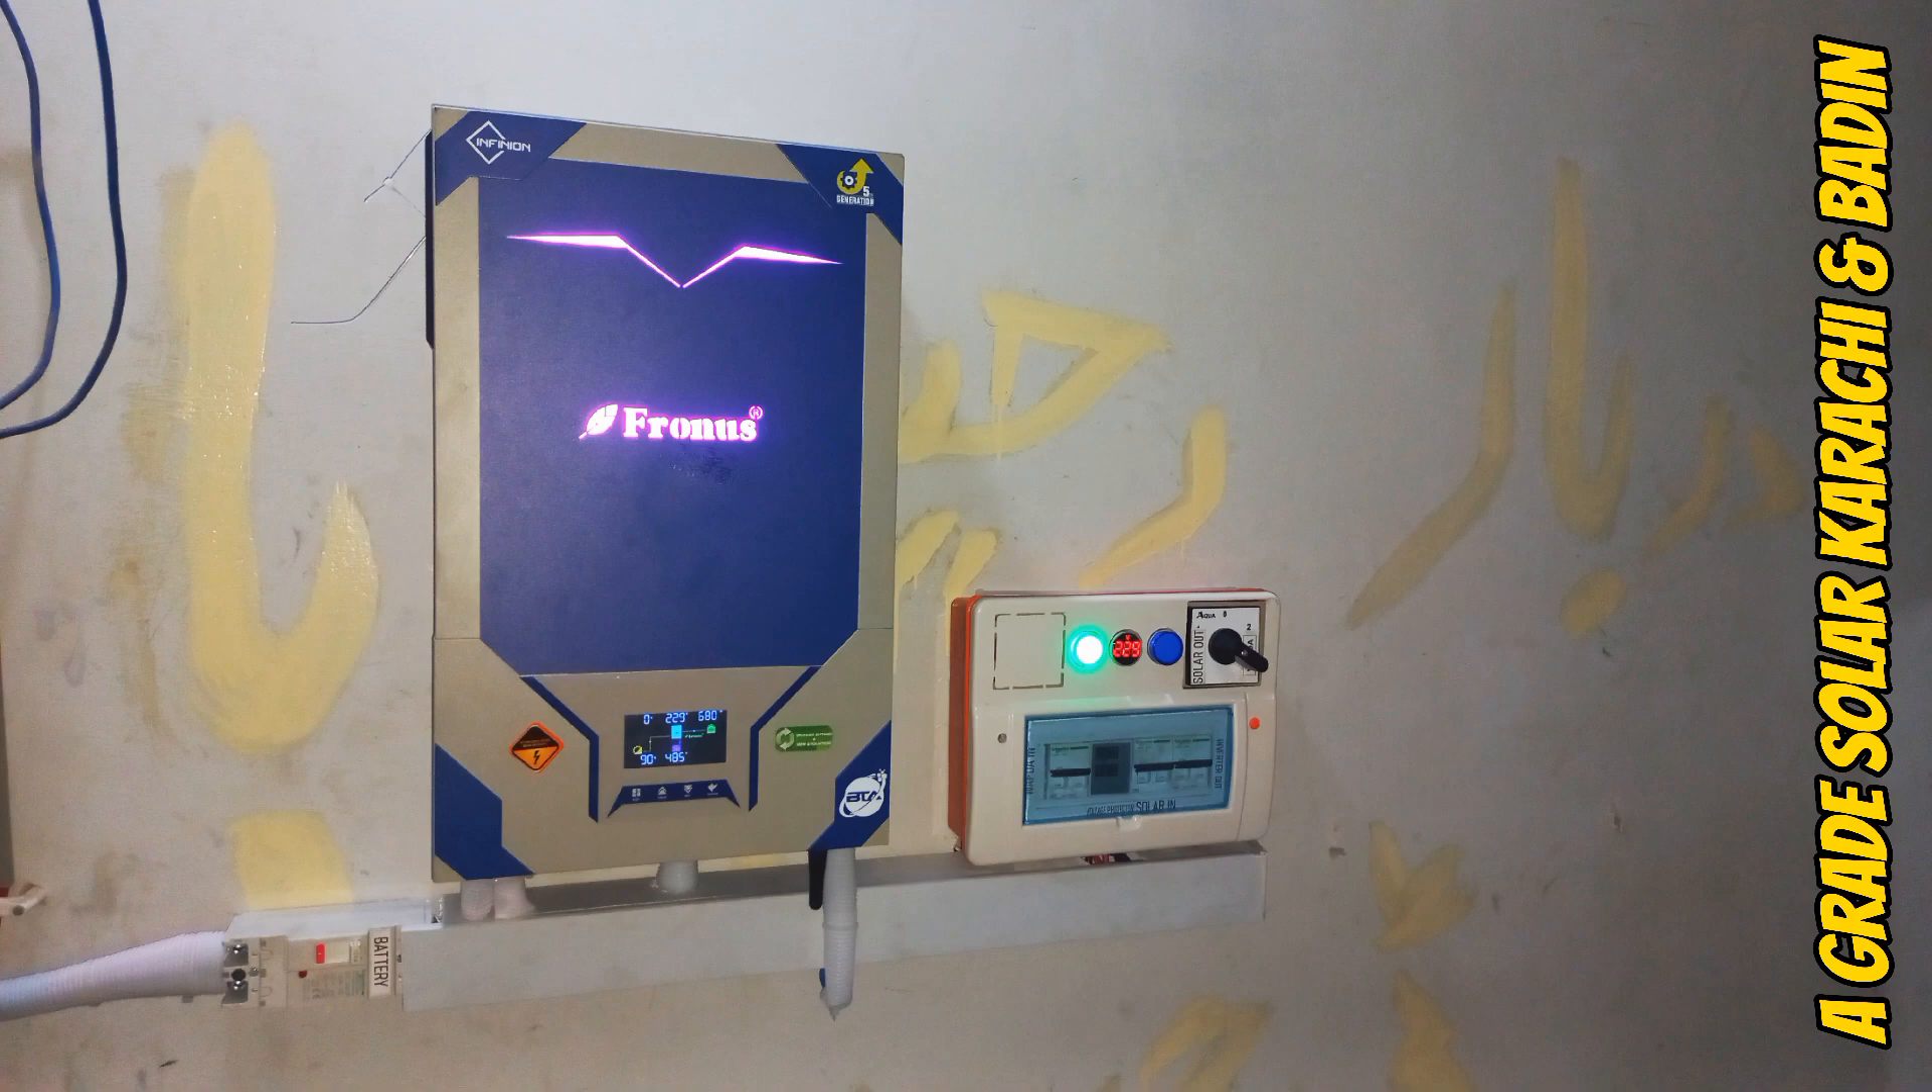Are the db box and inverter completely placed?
Yes.